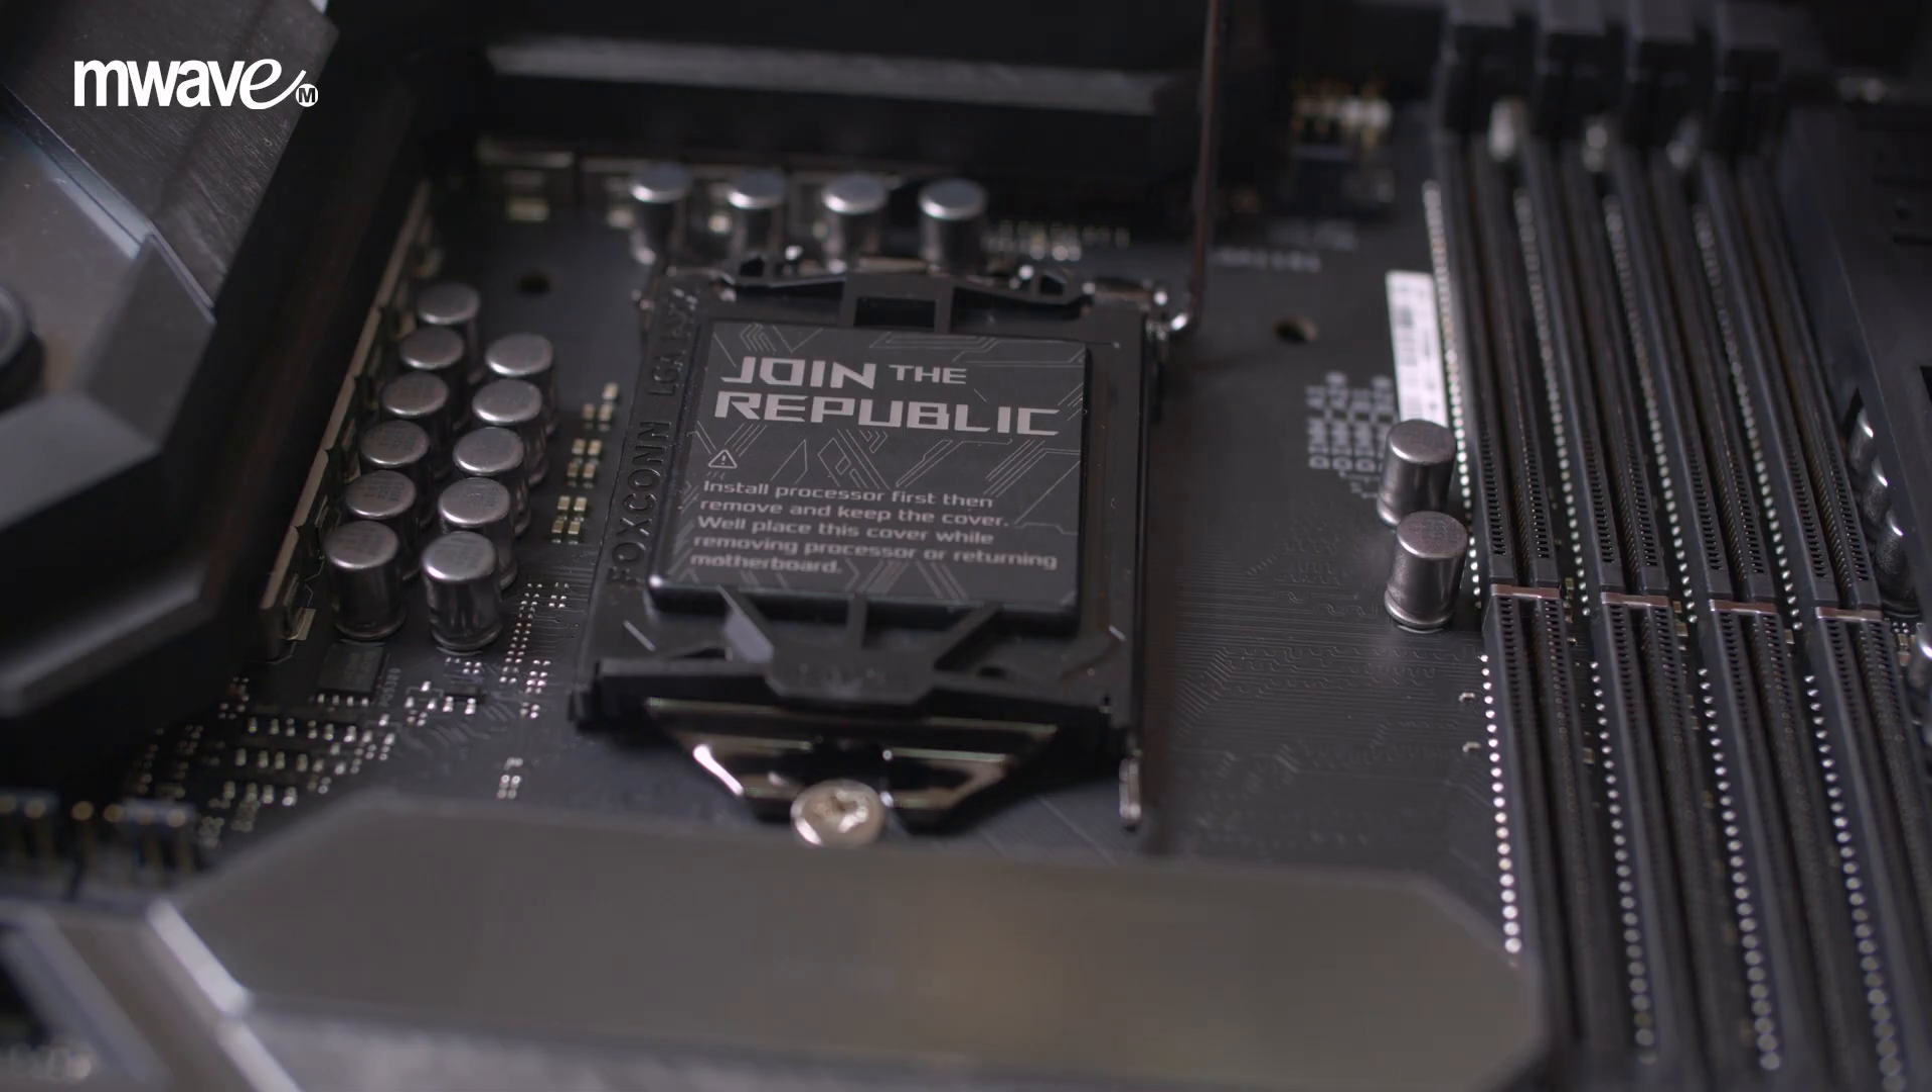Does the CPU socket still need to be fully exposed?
Yes.